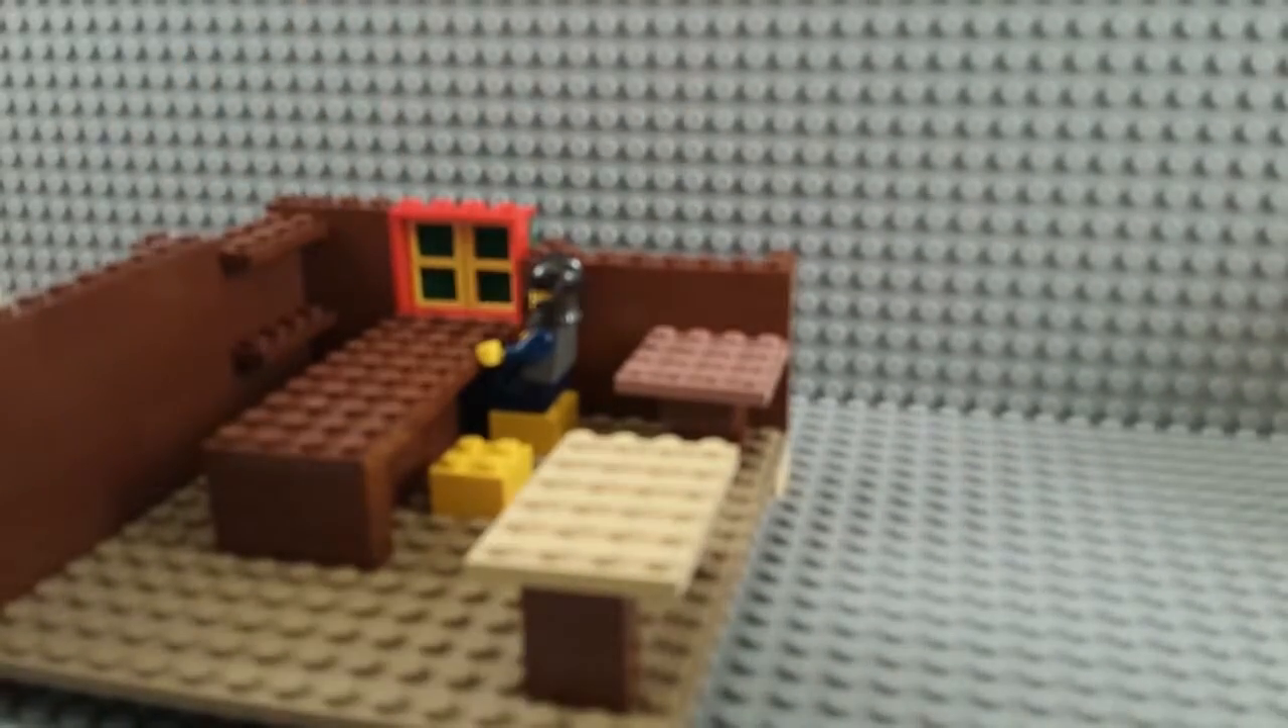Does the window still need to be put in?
No.